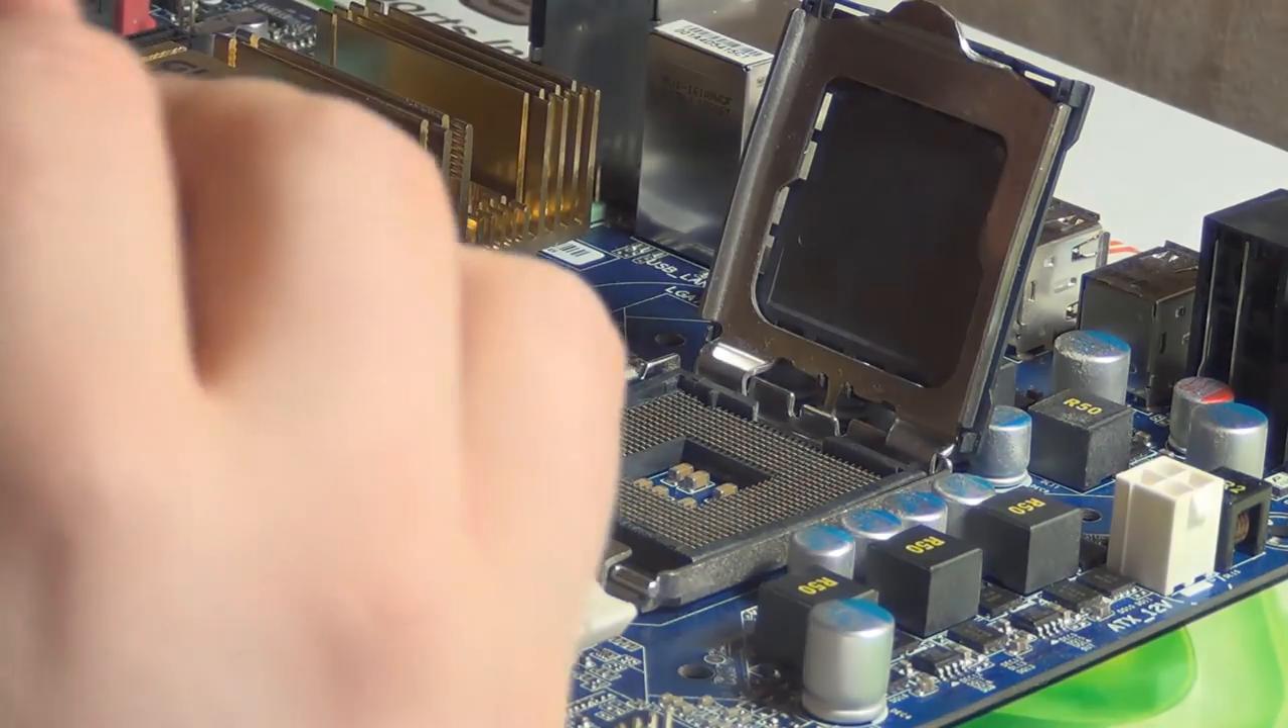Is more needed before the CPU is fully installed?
Yes.